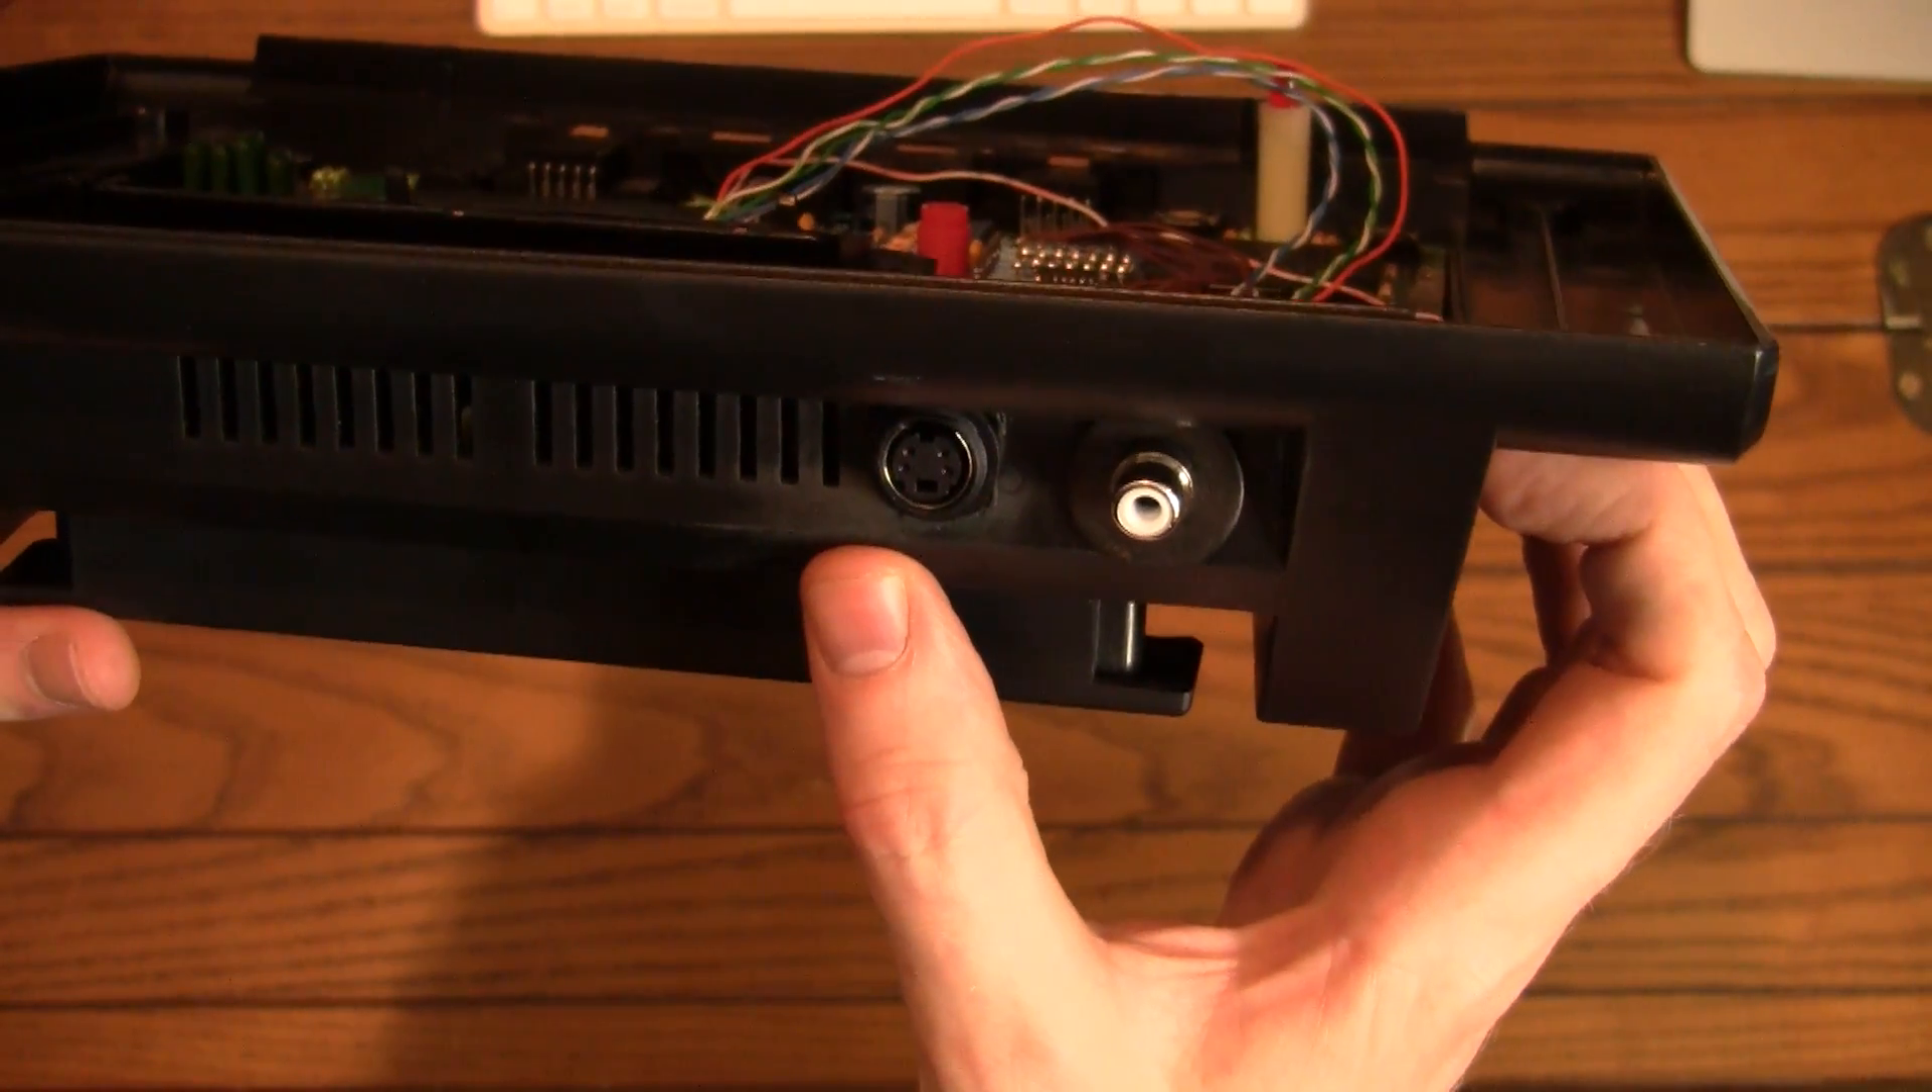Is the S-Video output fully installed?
Yes.